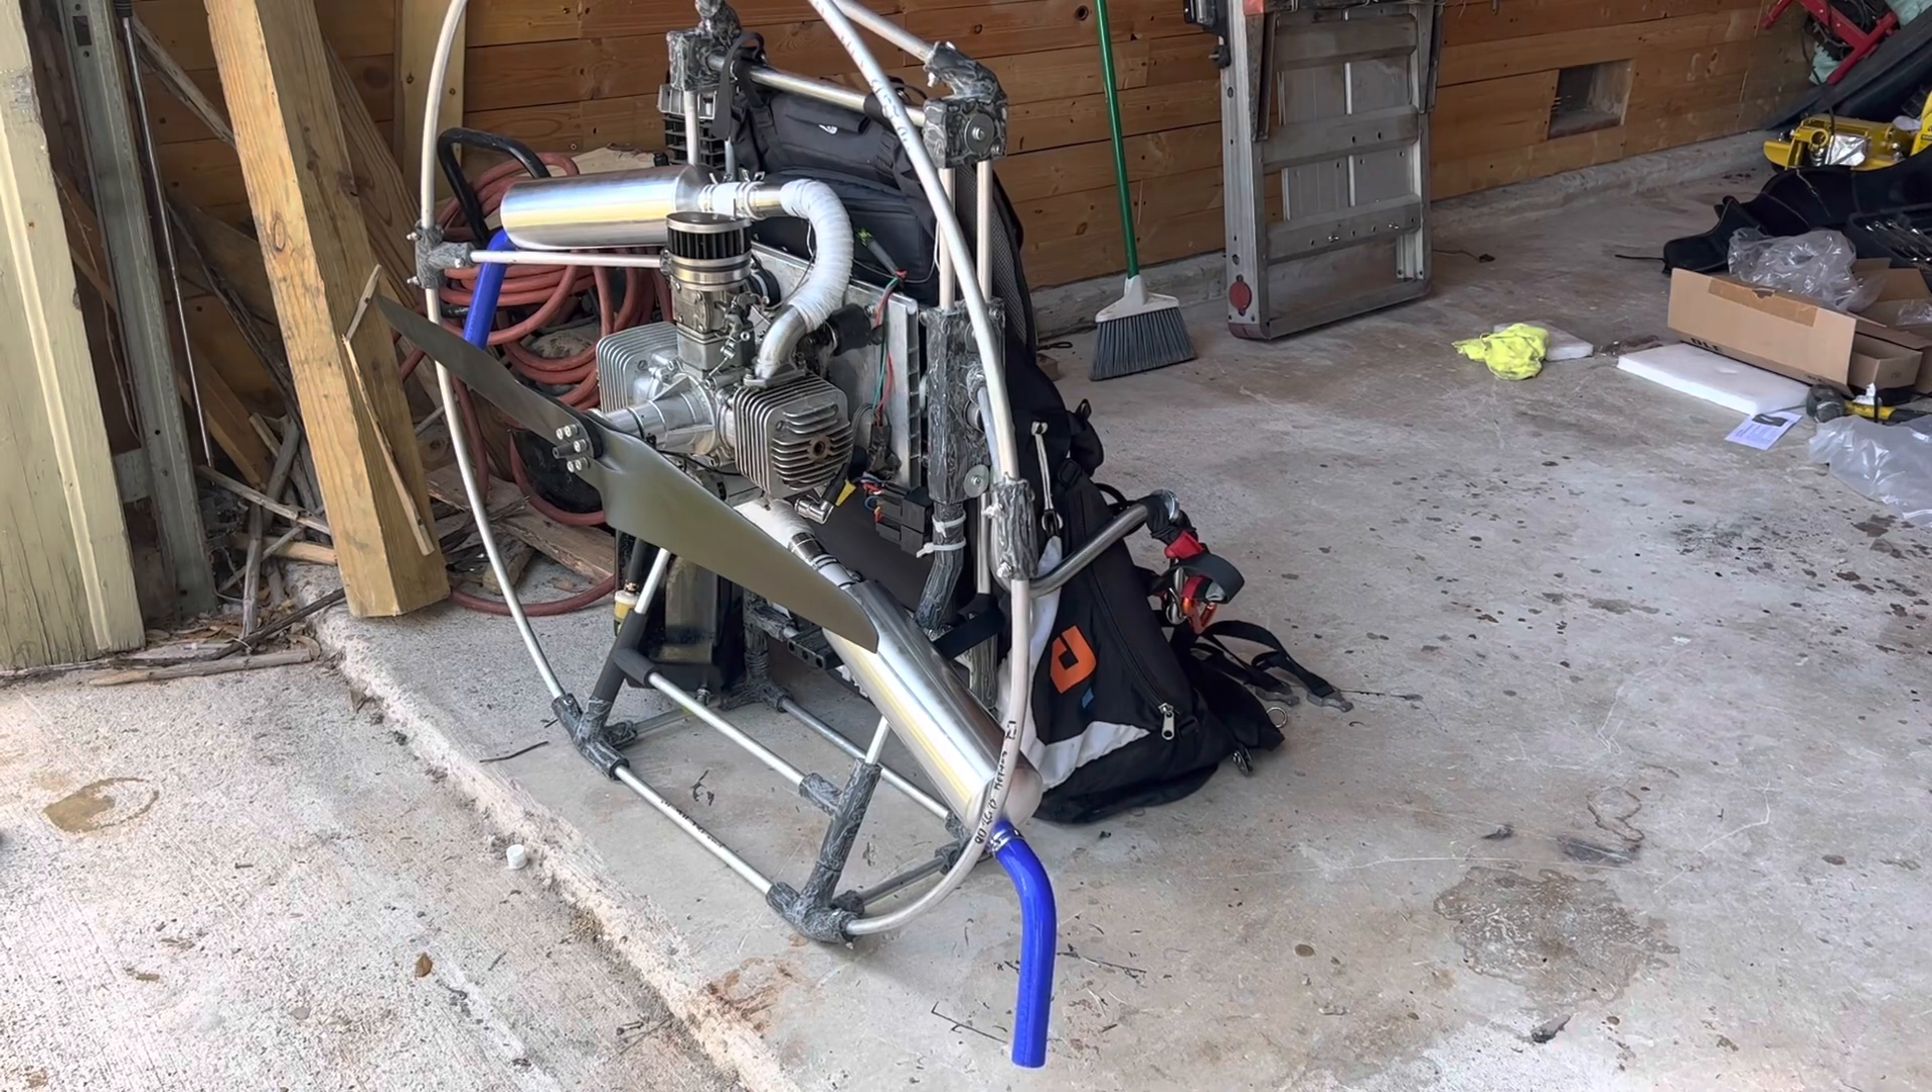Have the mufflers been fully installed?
Yes.